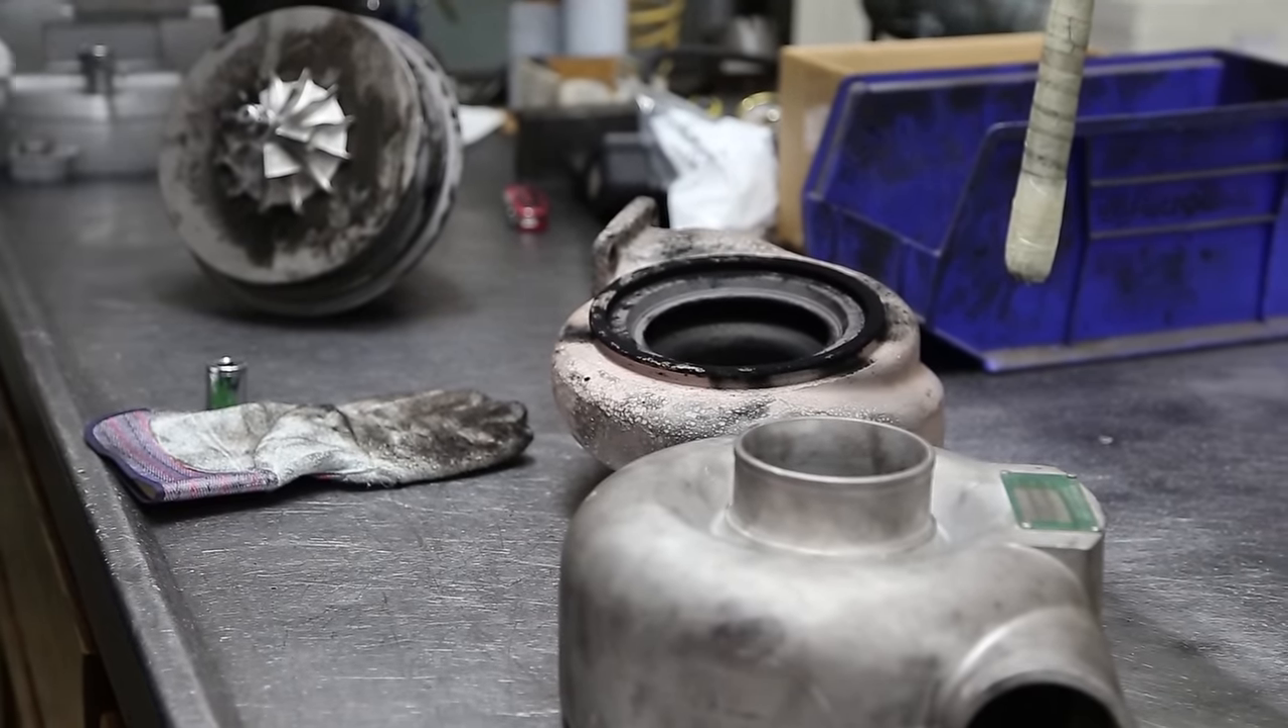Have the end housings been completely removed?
Yes.